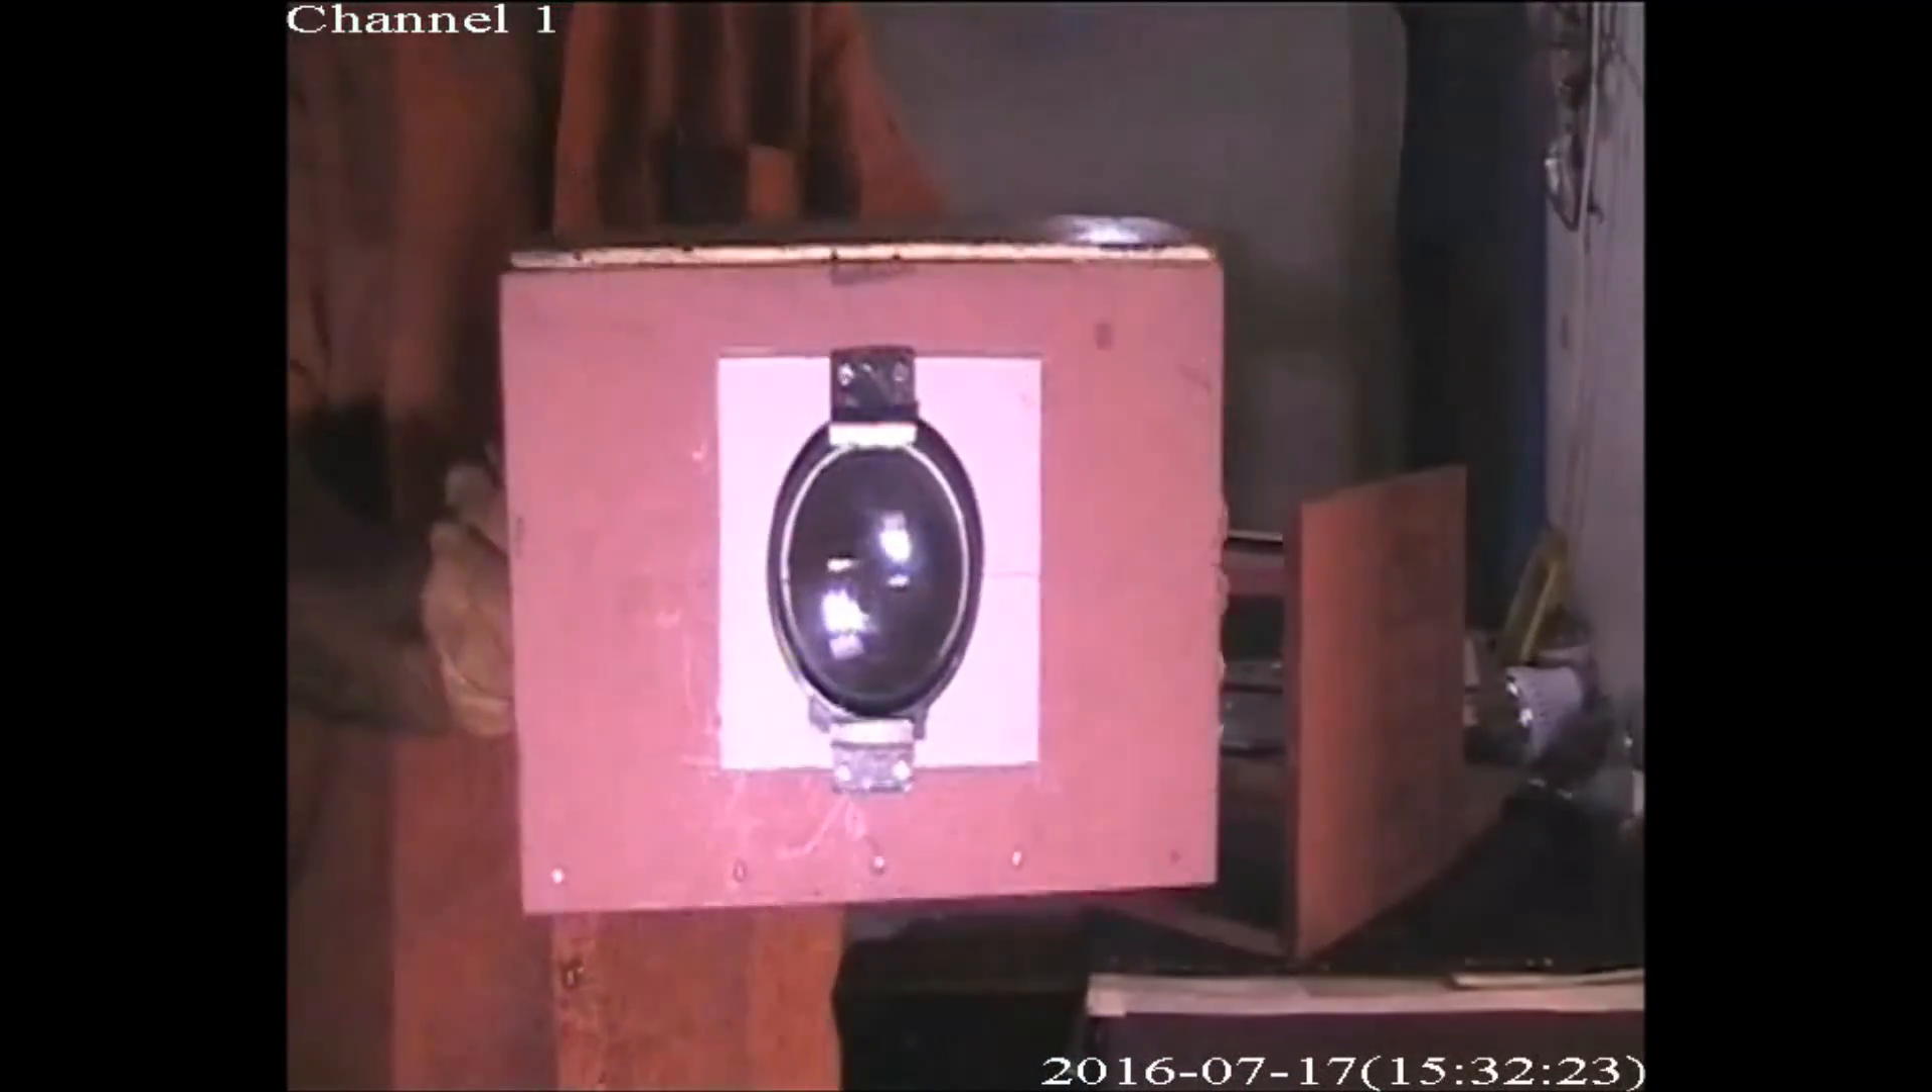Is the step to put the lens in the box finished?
Yes.